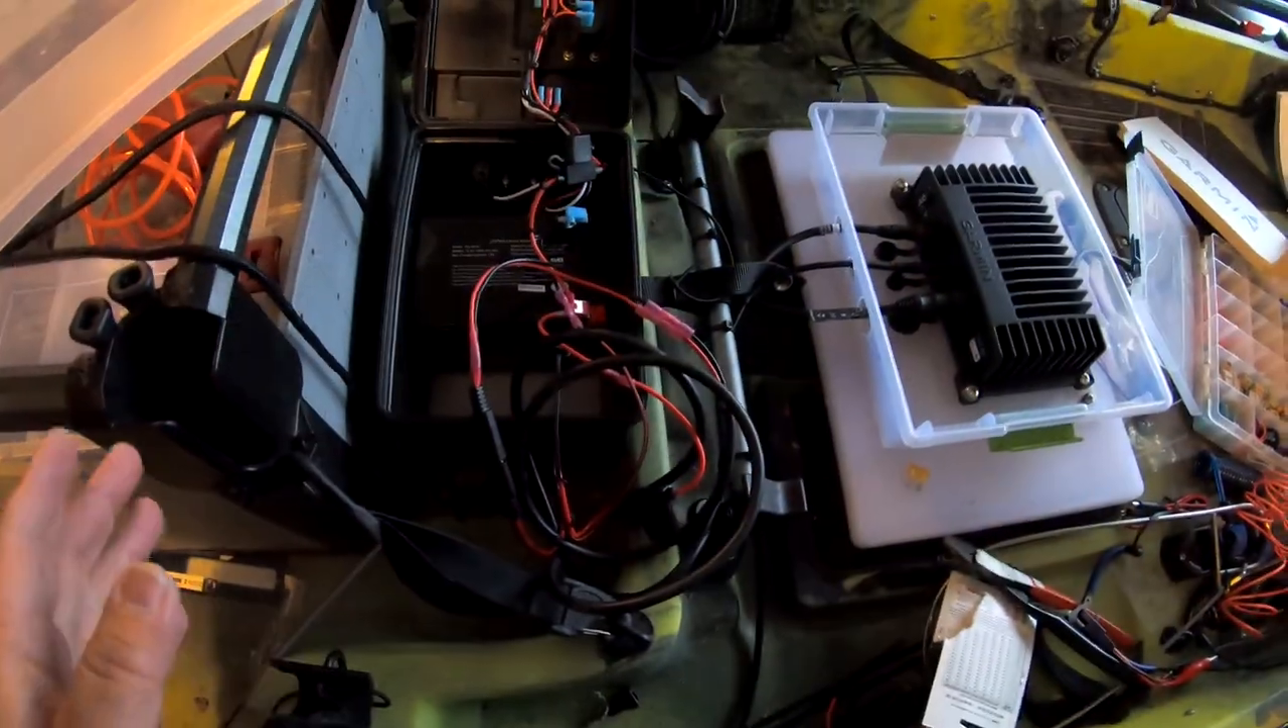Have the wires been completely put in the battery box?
No.